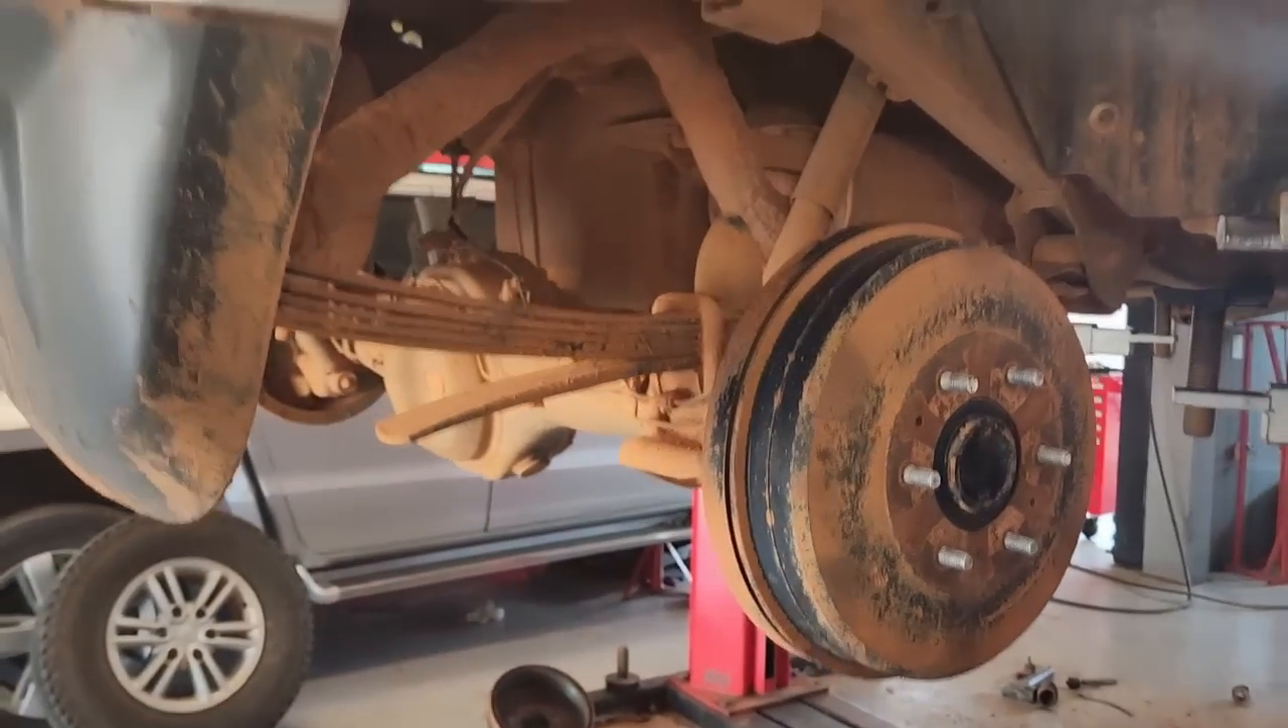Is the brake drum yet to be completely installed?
No.